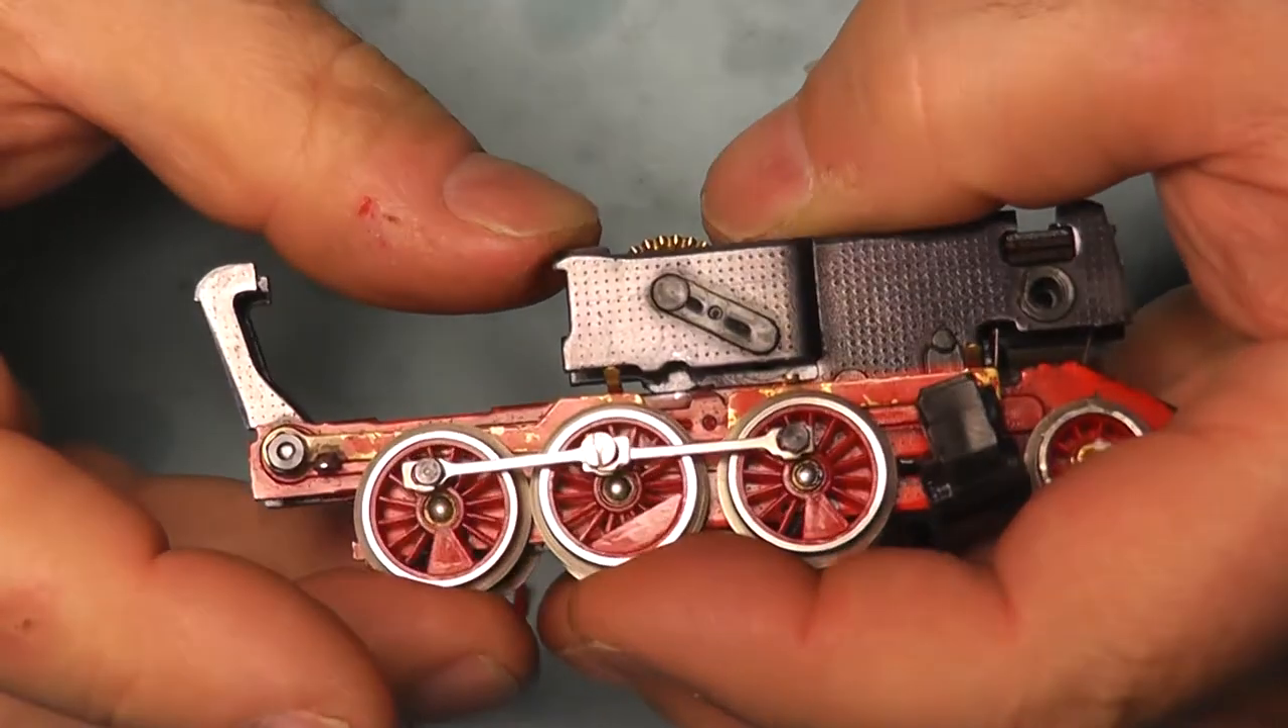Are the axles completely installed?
Yes.